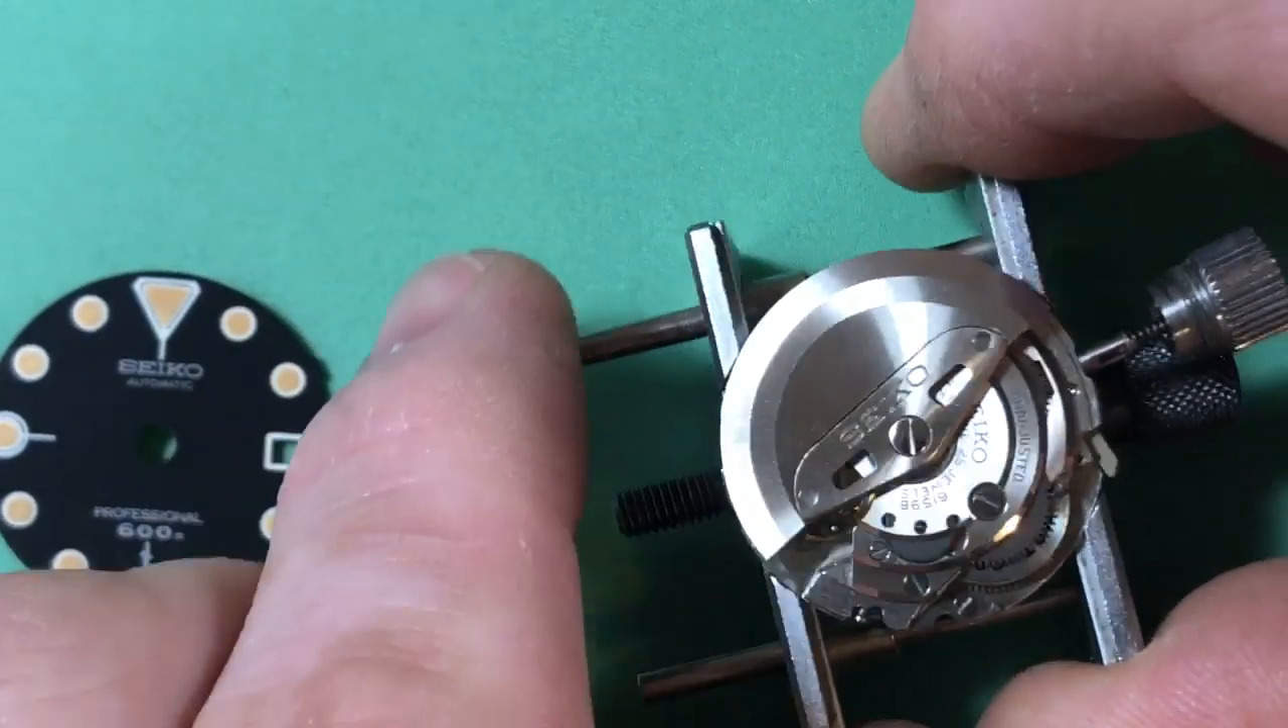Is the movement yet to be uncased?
No.